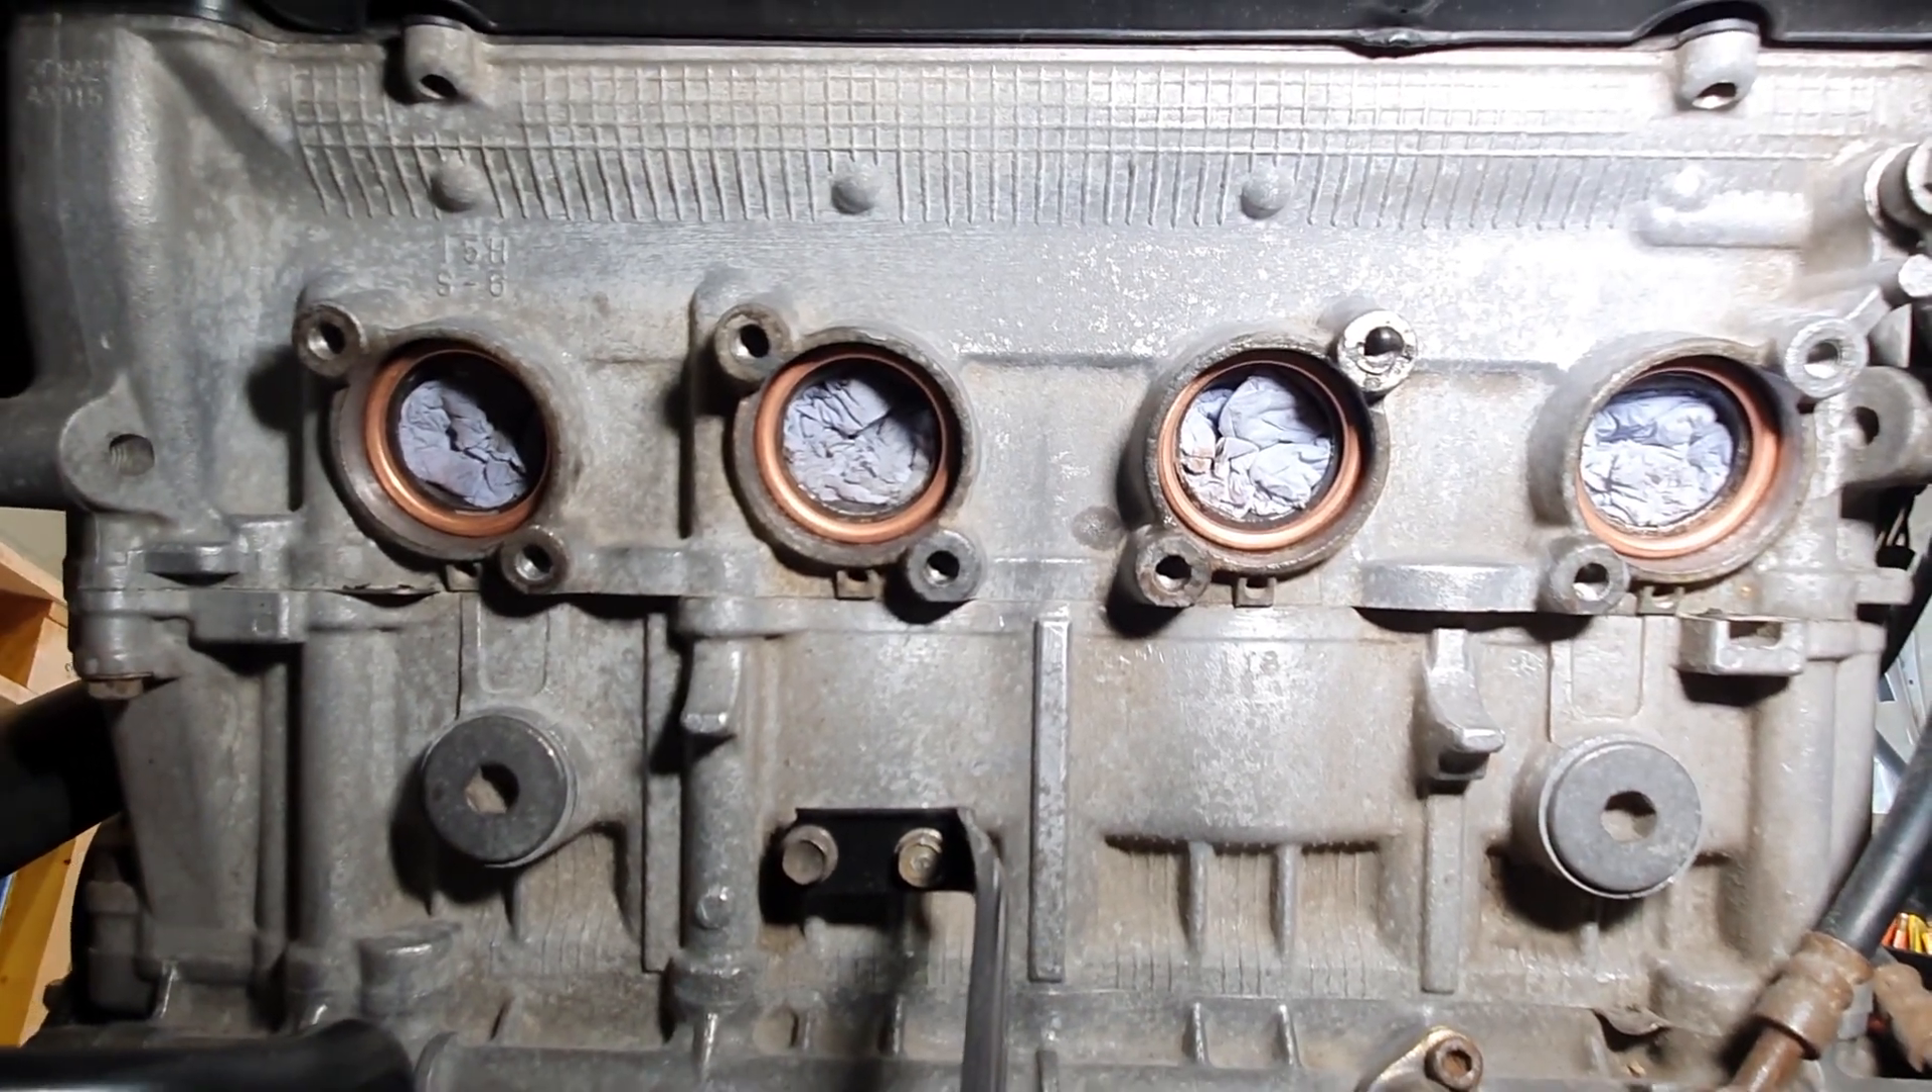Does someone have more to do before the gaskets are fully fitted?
No.